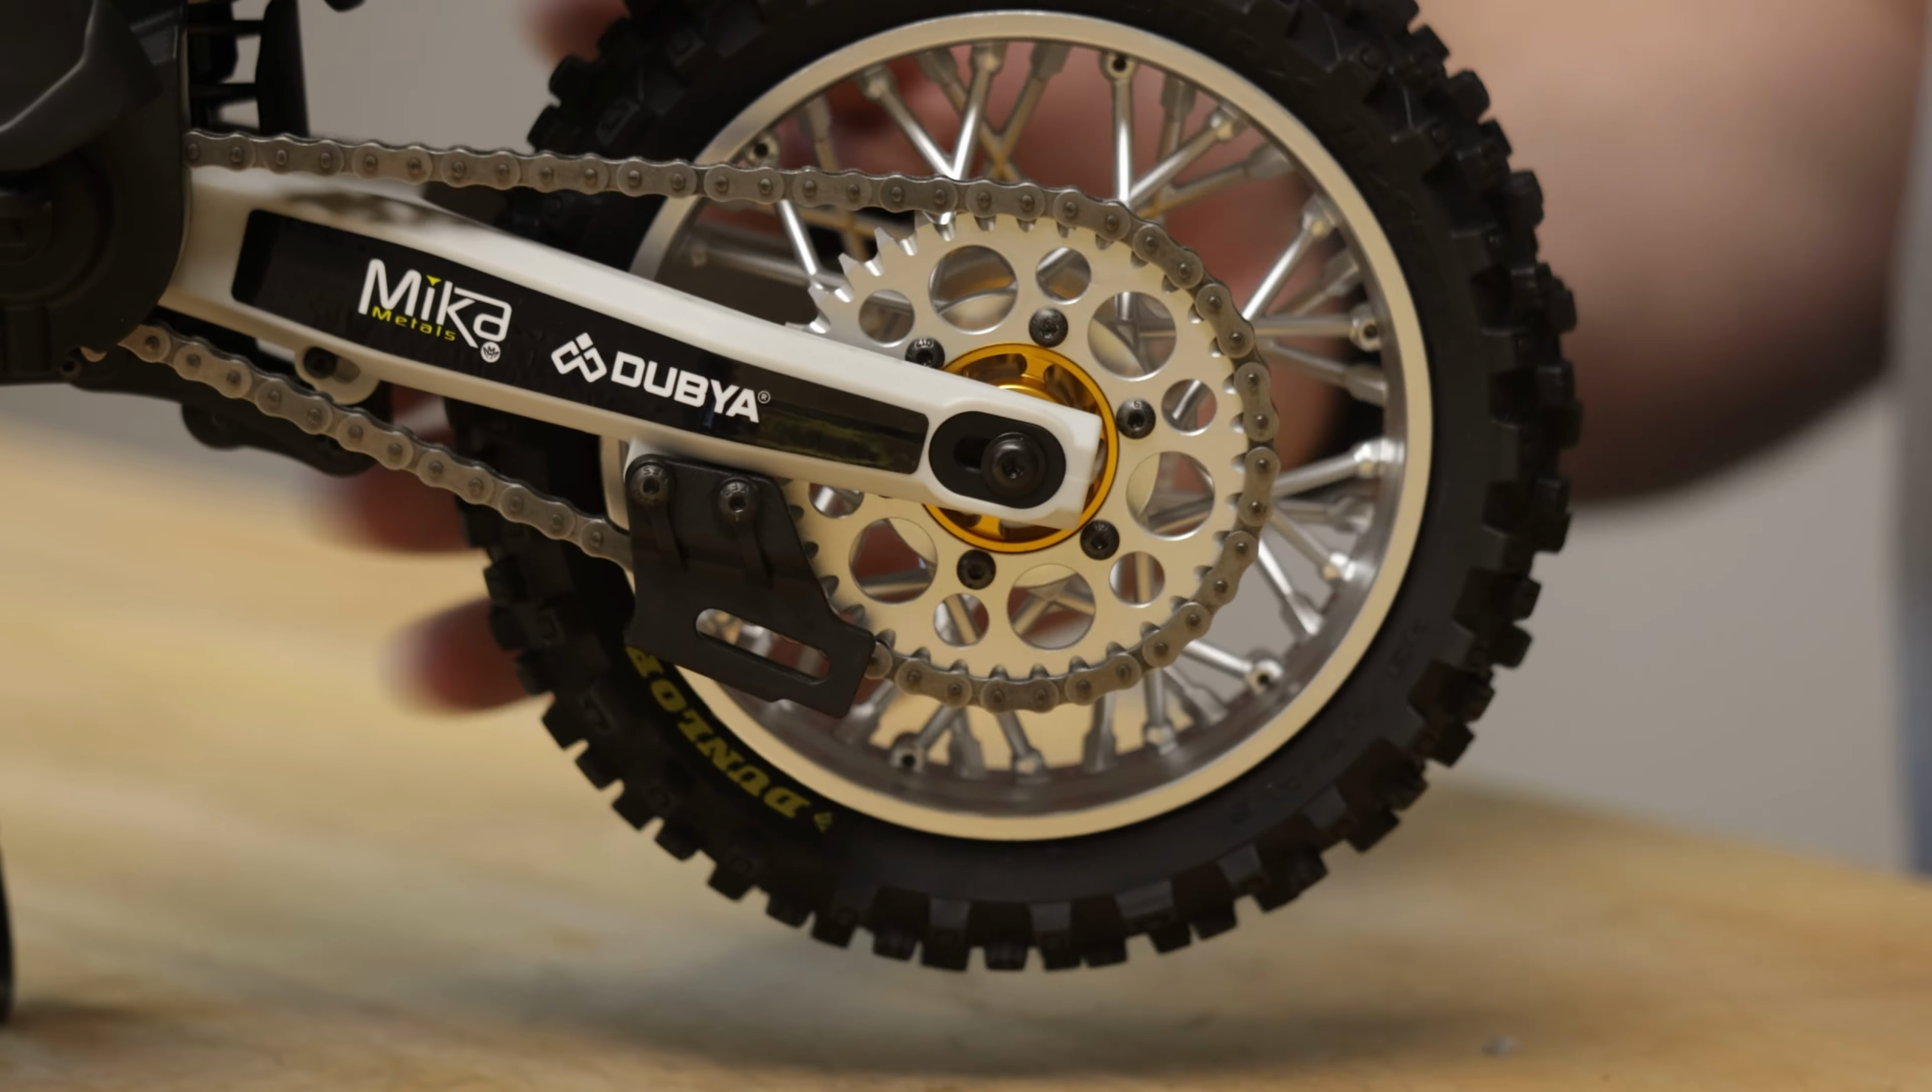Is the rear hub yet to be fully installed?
No.